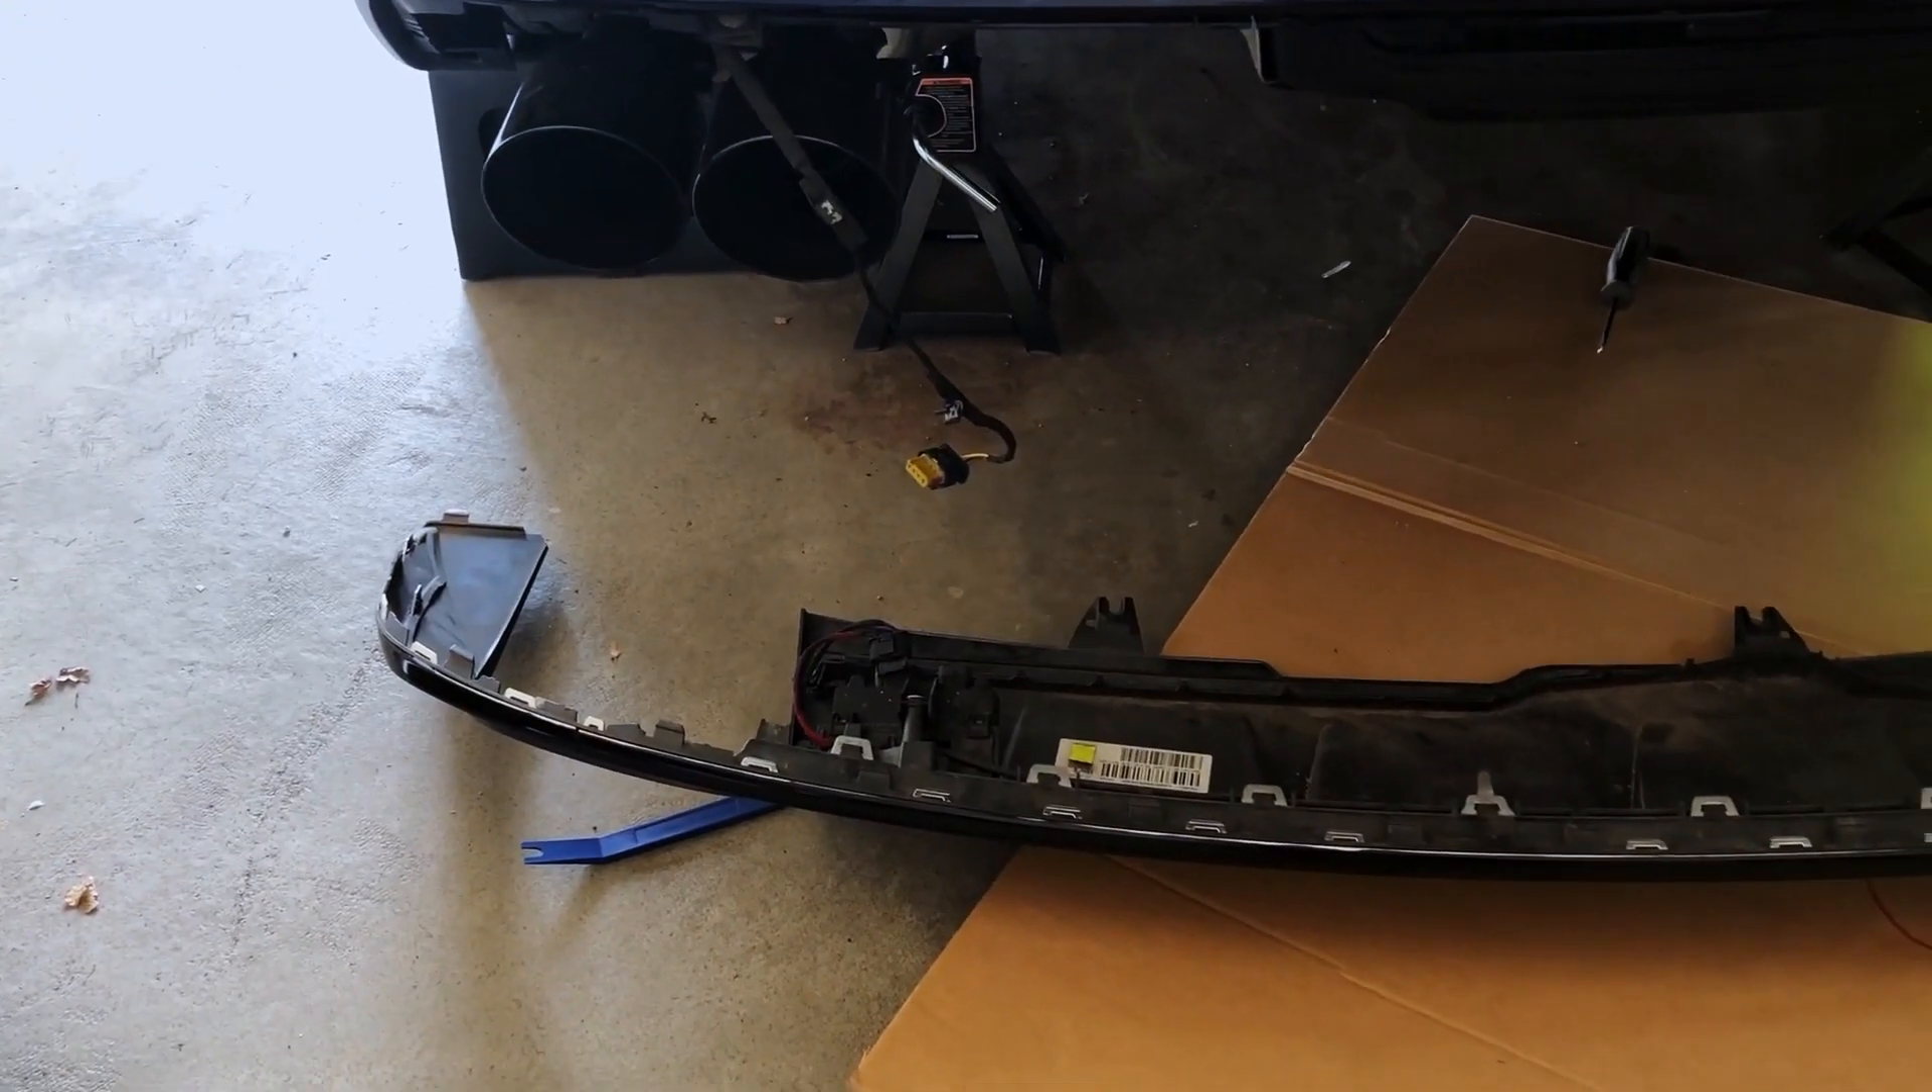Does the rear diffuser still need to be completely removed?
No.